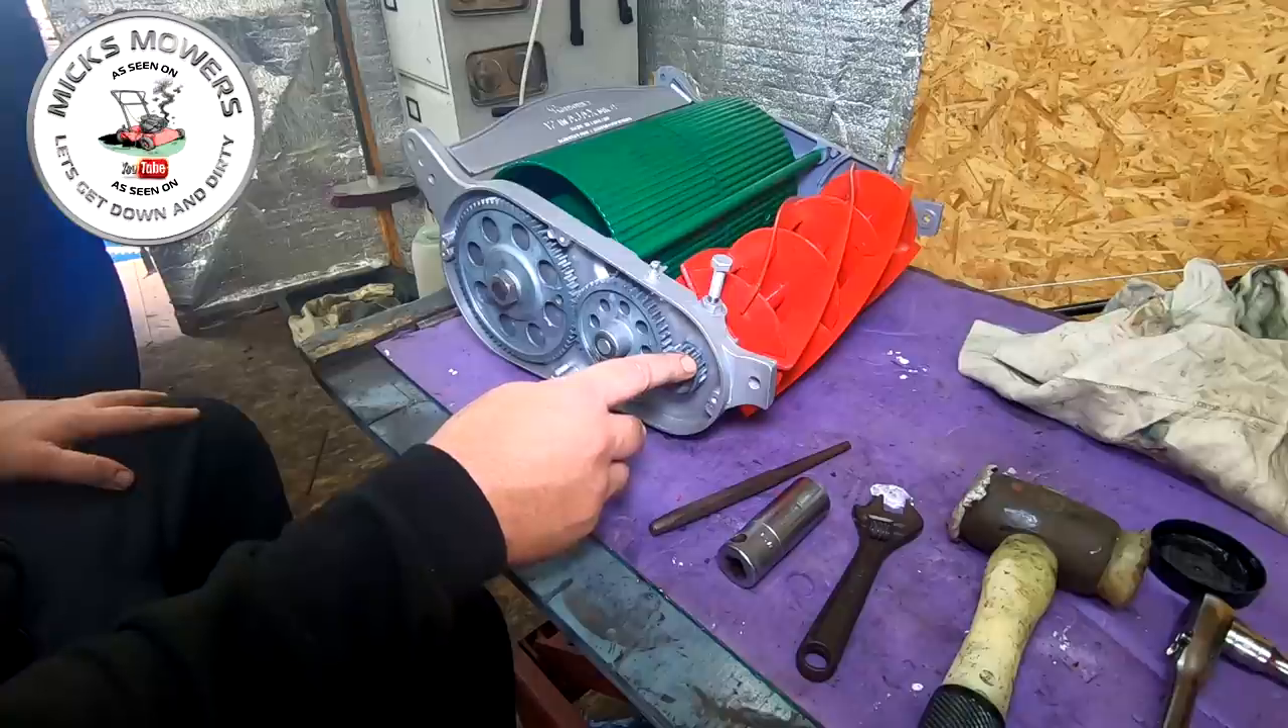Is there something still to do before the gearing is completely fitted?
No.